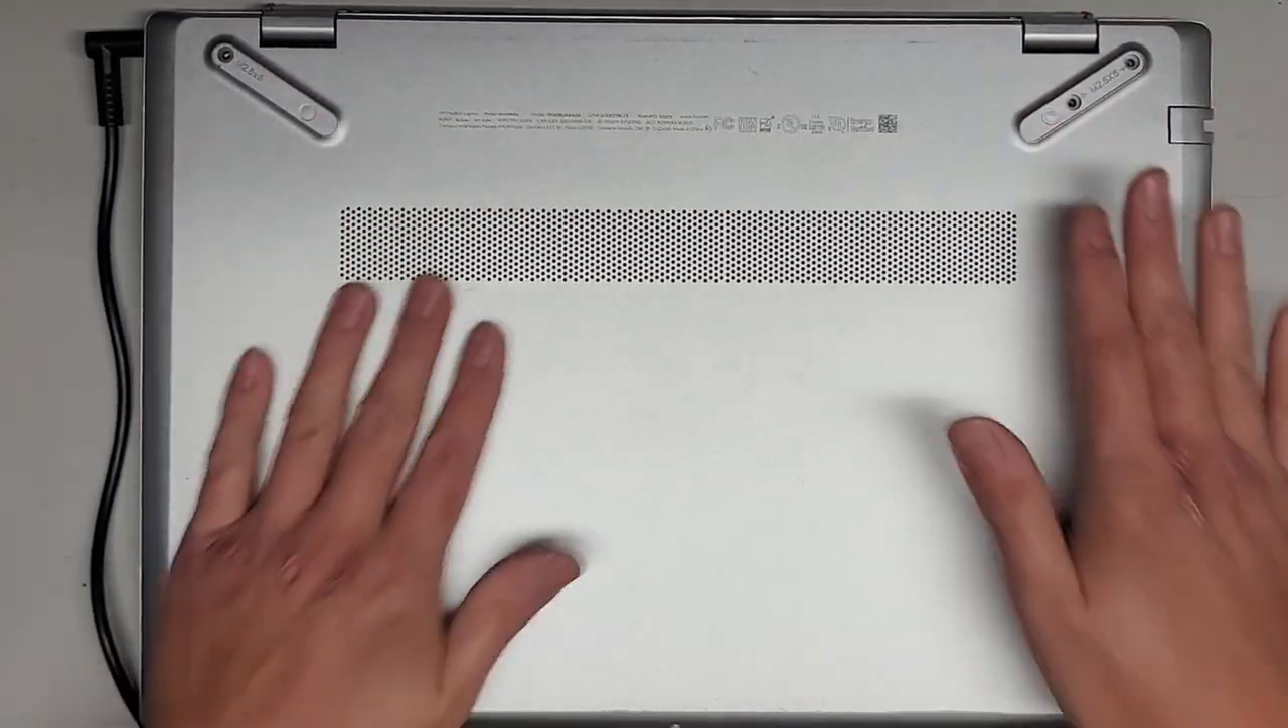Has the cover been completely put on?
Yes.